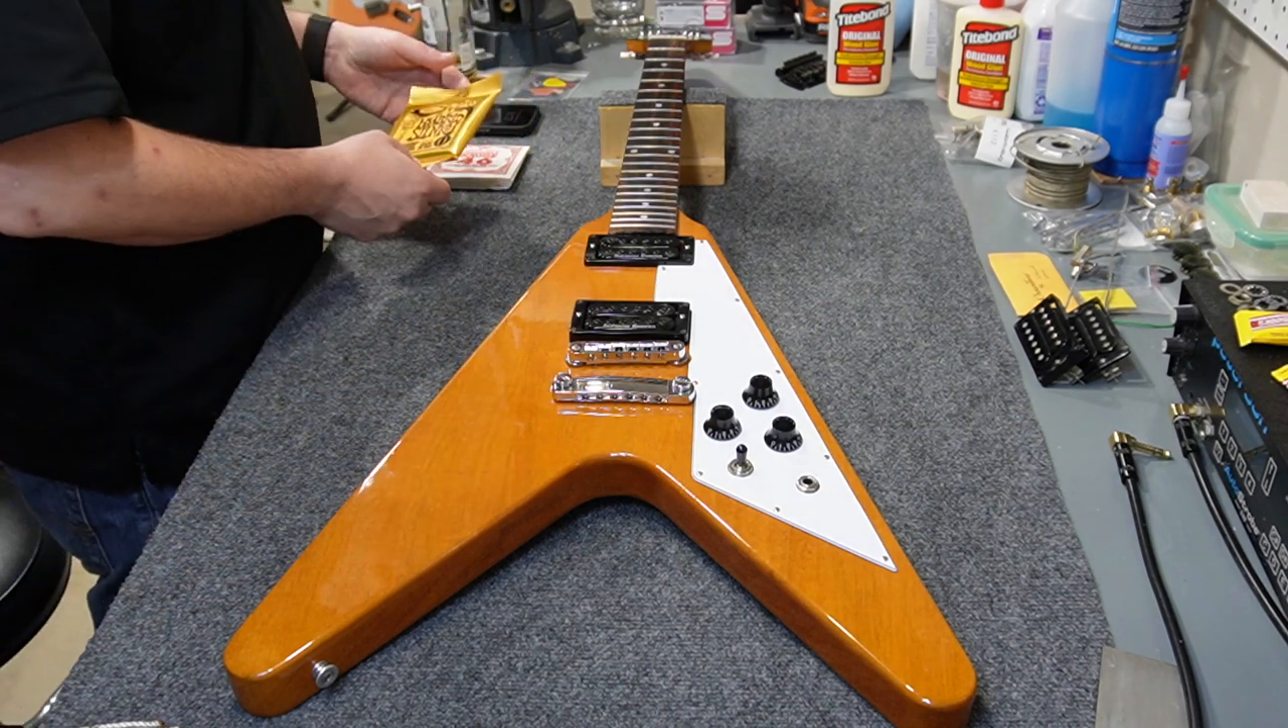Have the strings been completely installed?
No.